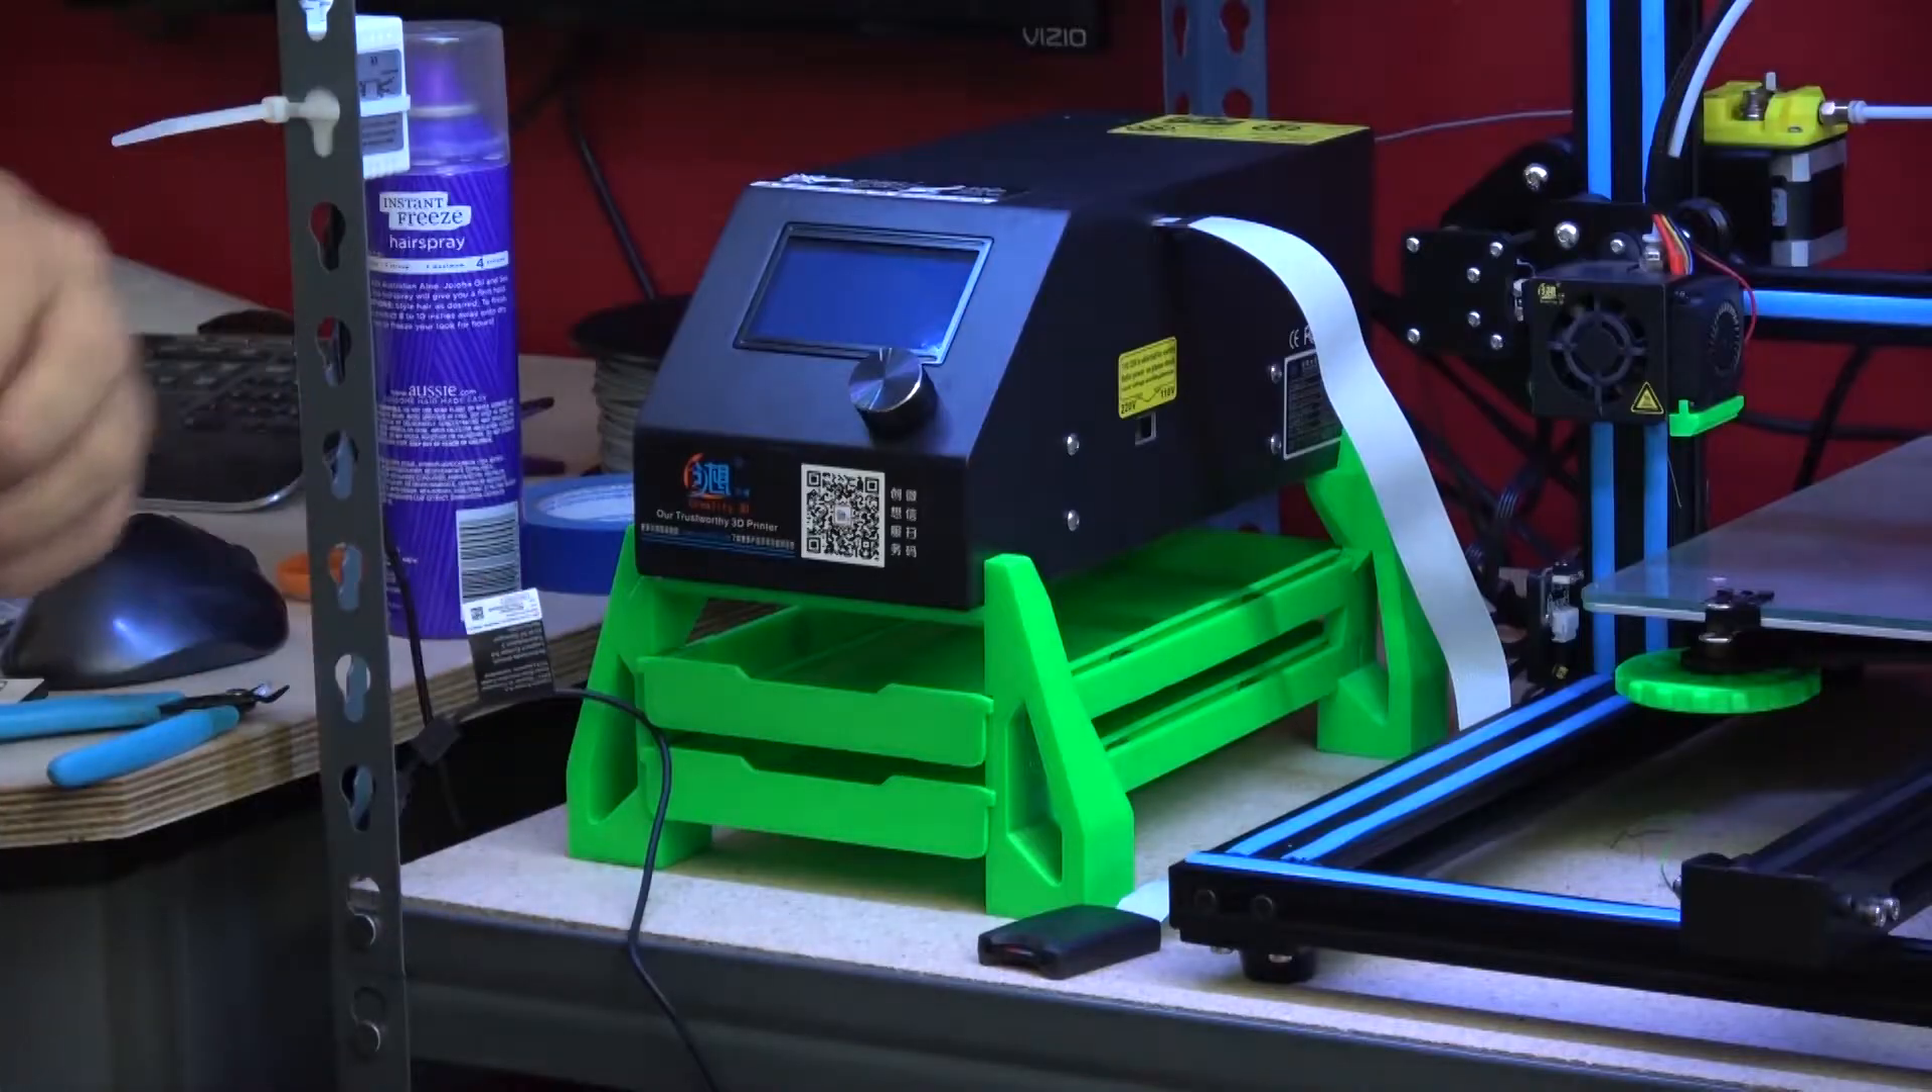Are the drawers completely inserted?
Yes.